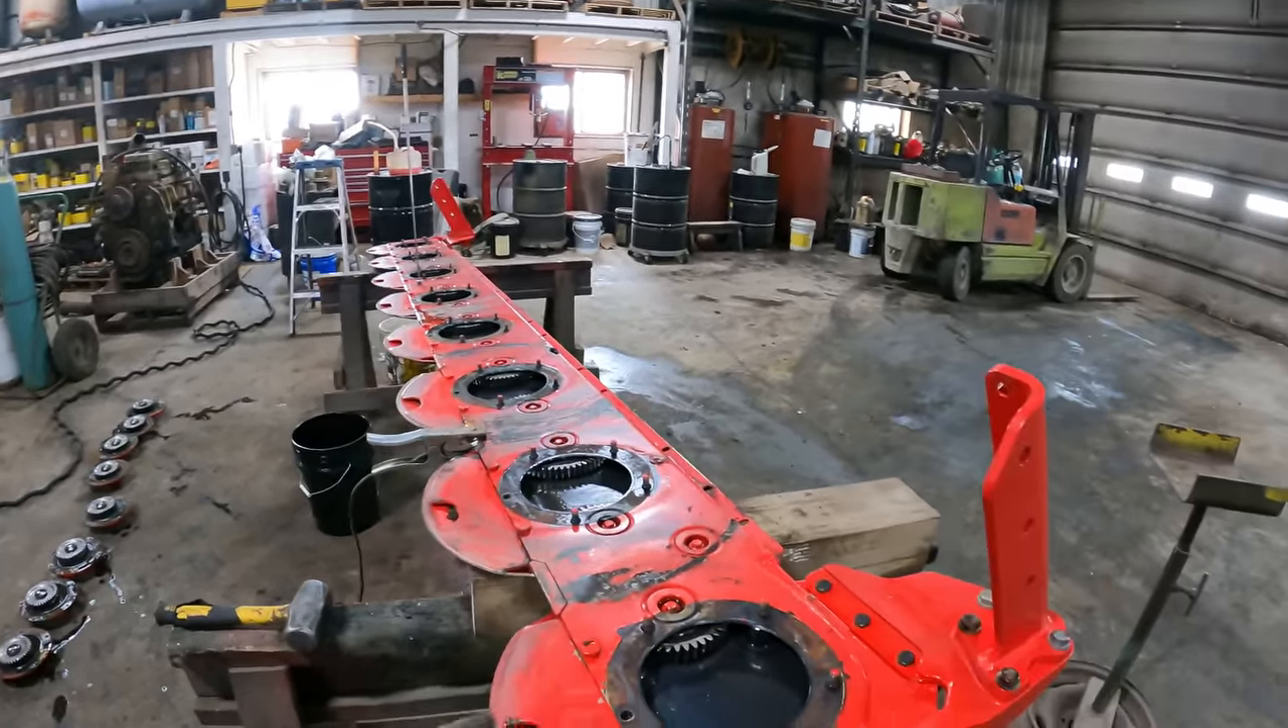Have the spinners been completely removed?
Yes.